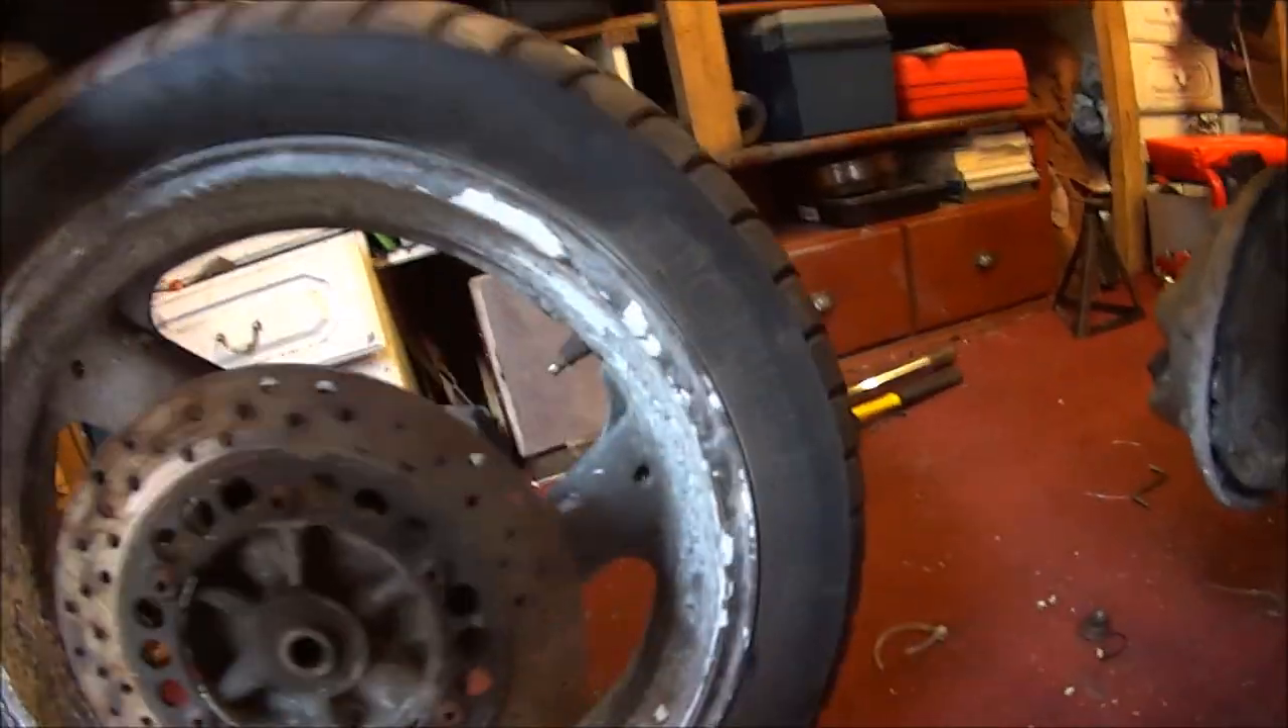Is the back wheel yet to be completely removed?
No.